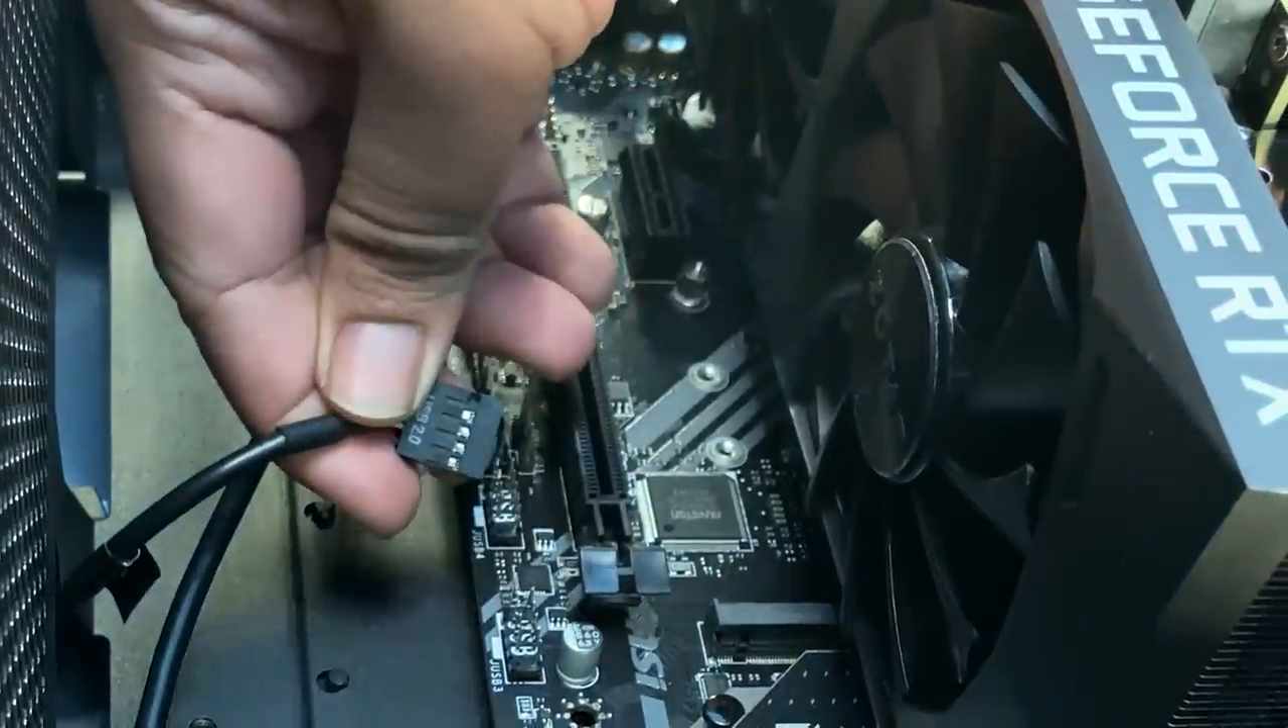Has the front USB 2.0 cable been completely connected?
No.